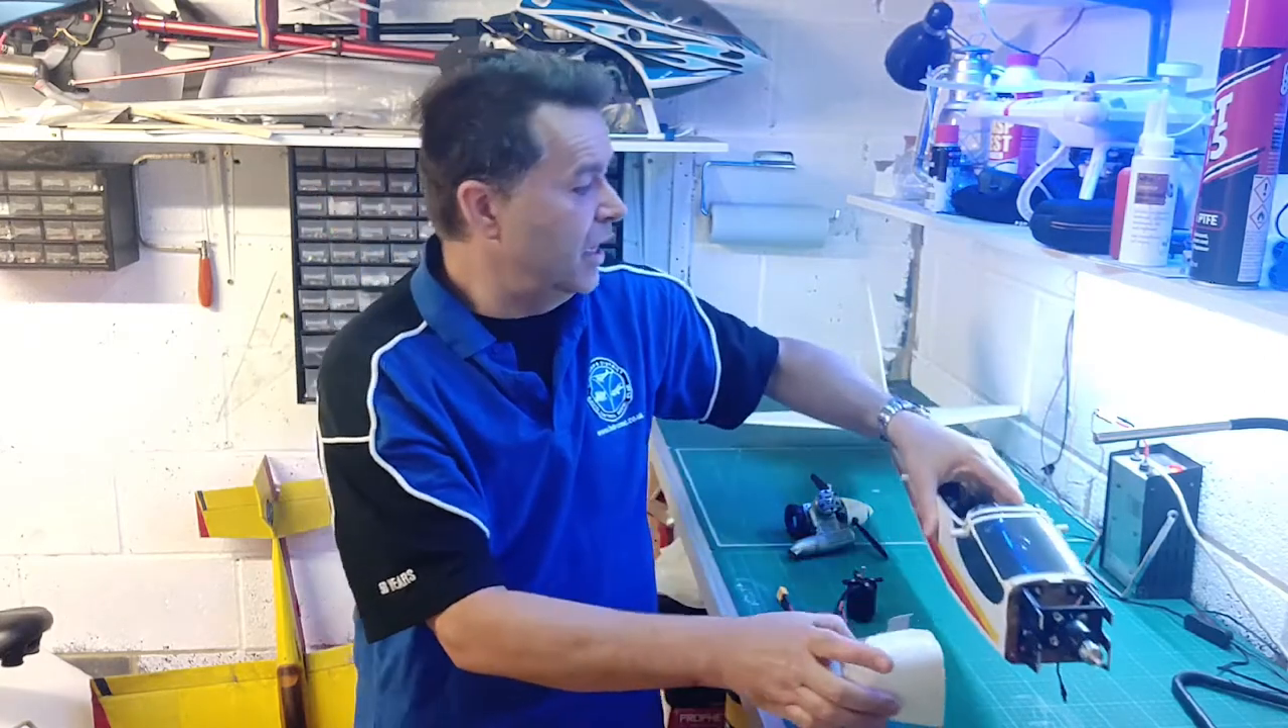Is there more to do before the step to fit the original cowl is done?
Yes.